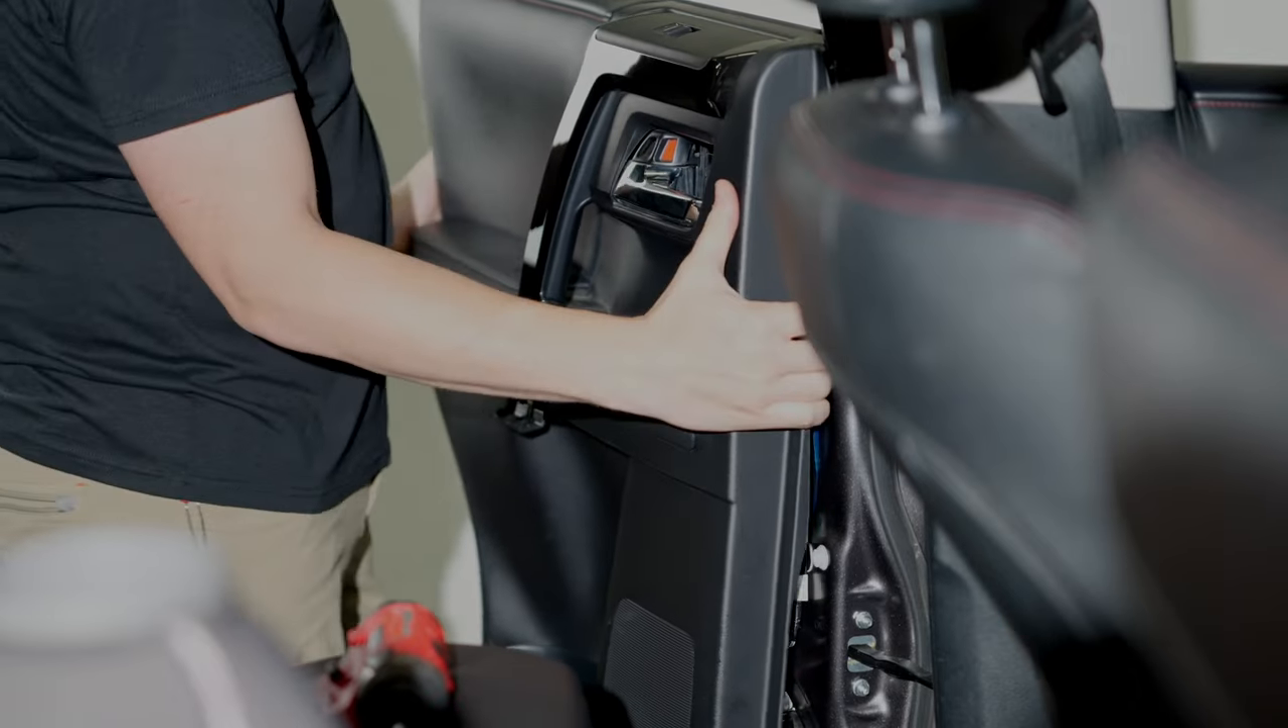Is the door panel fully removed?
No.